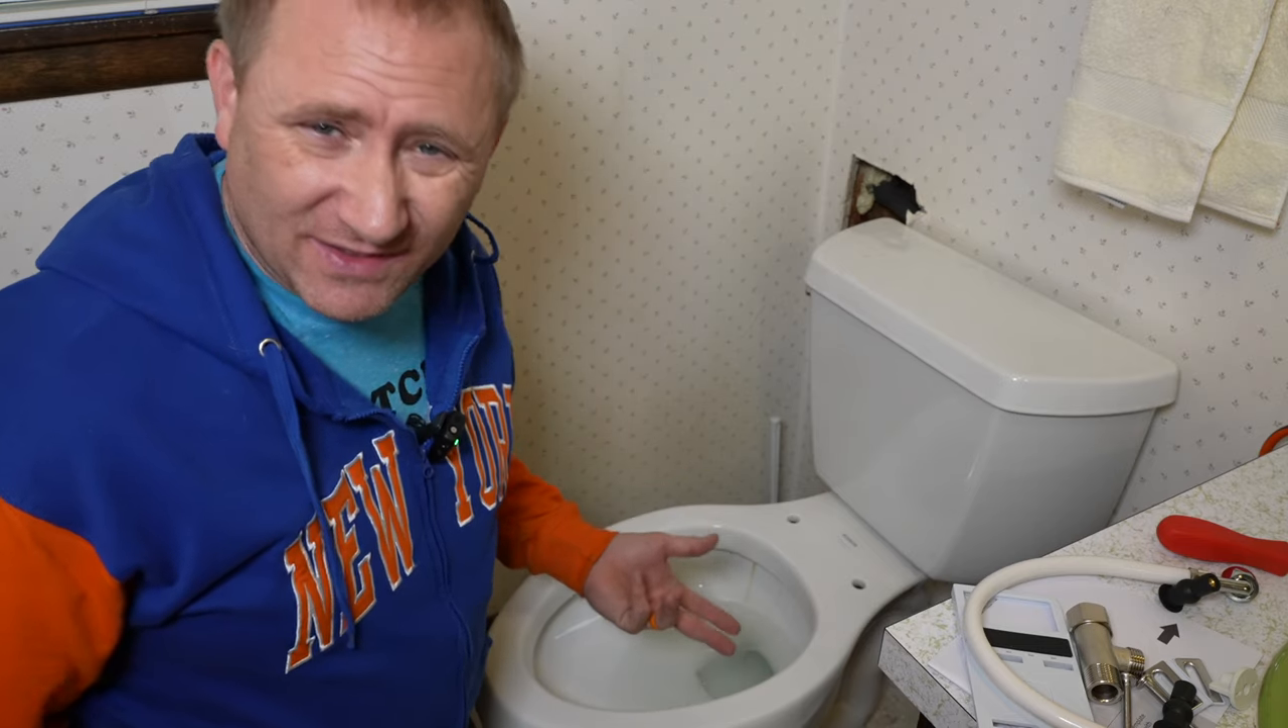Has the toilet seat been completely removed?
Yes.